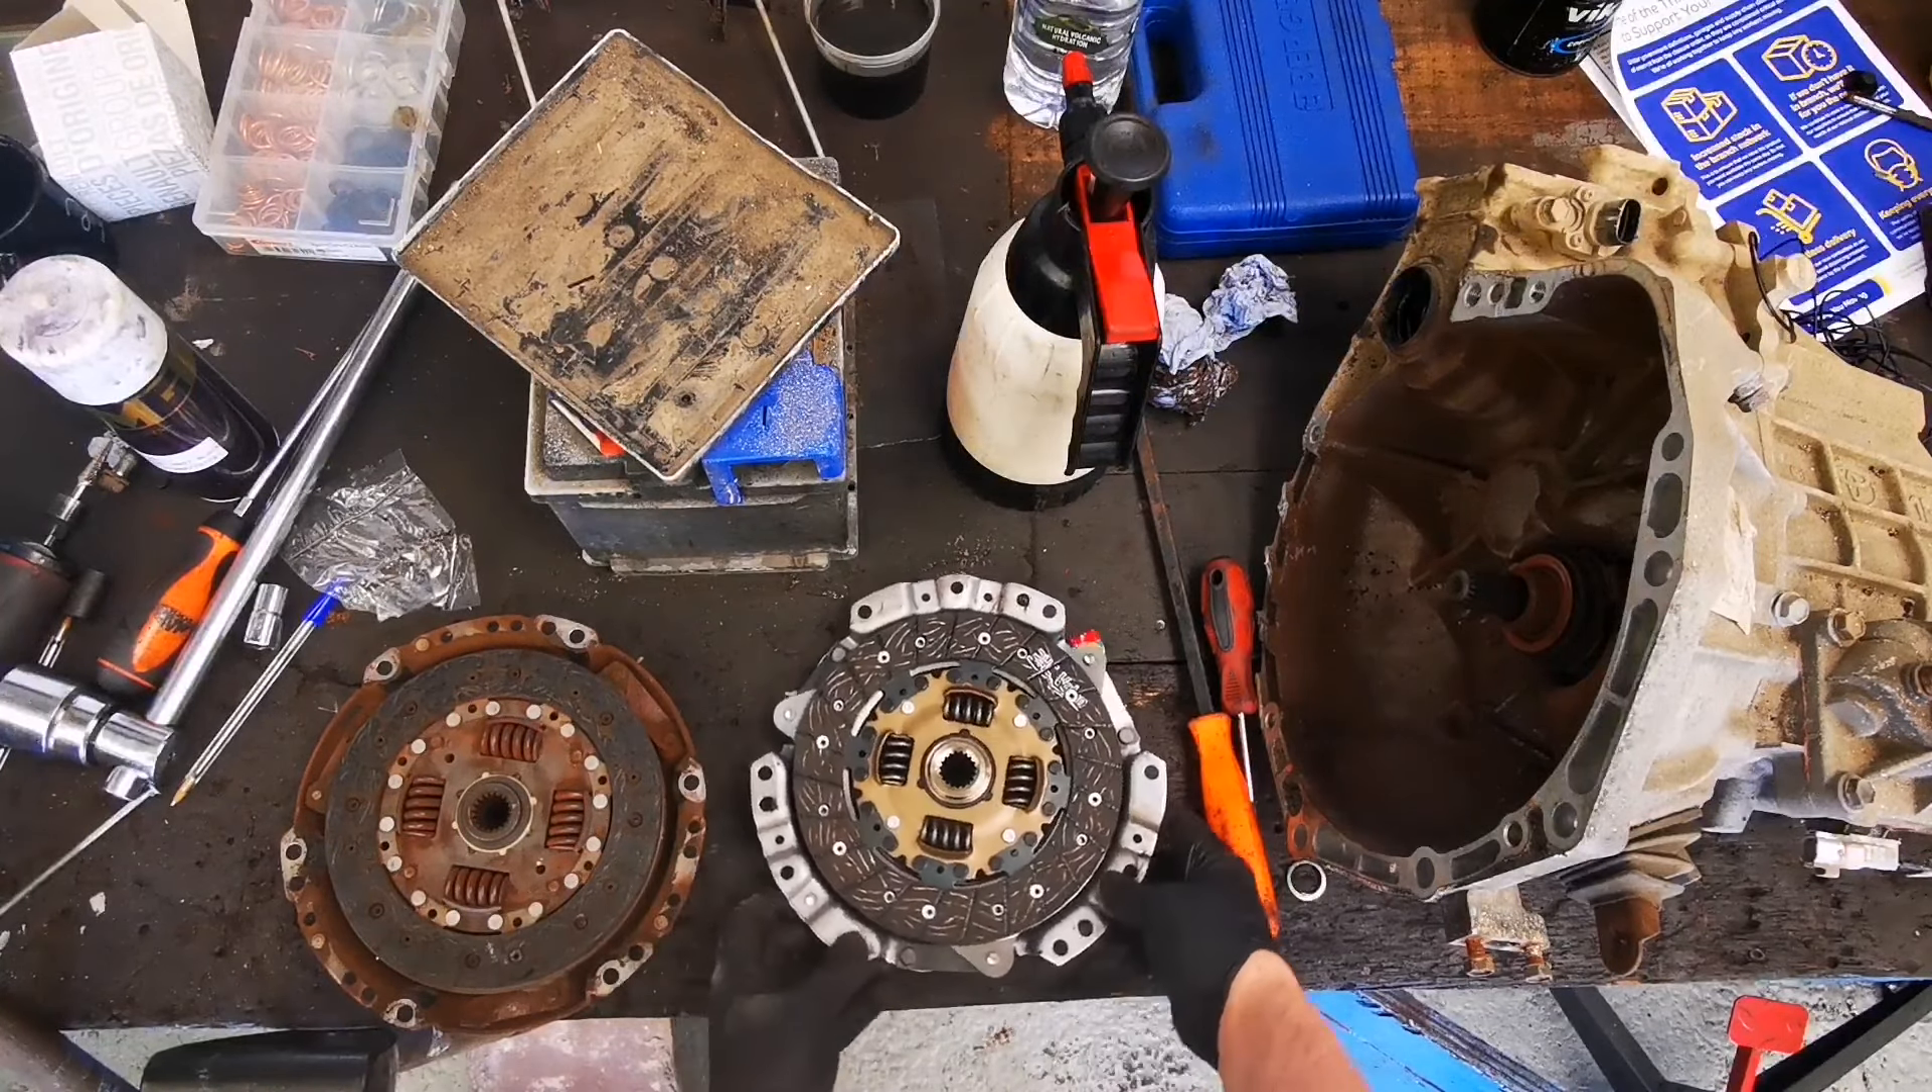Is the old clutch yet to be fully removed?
No.